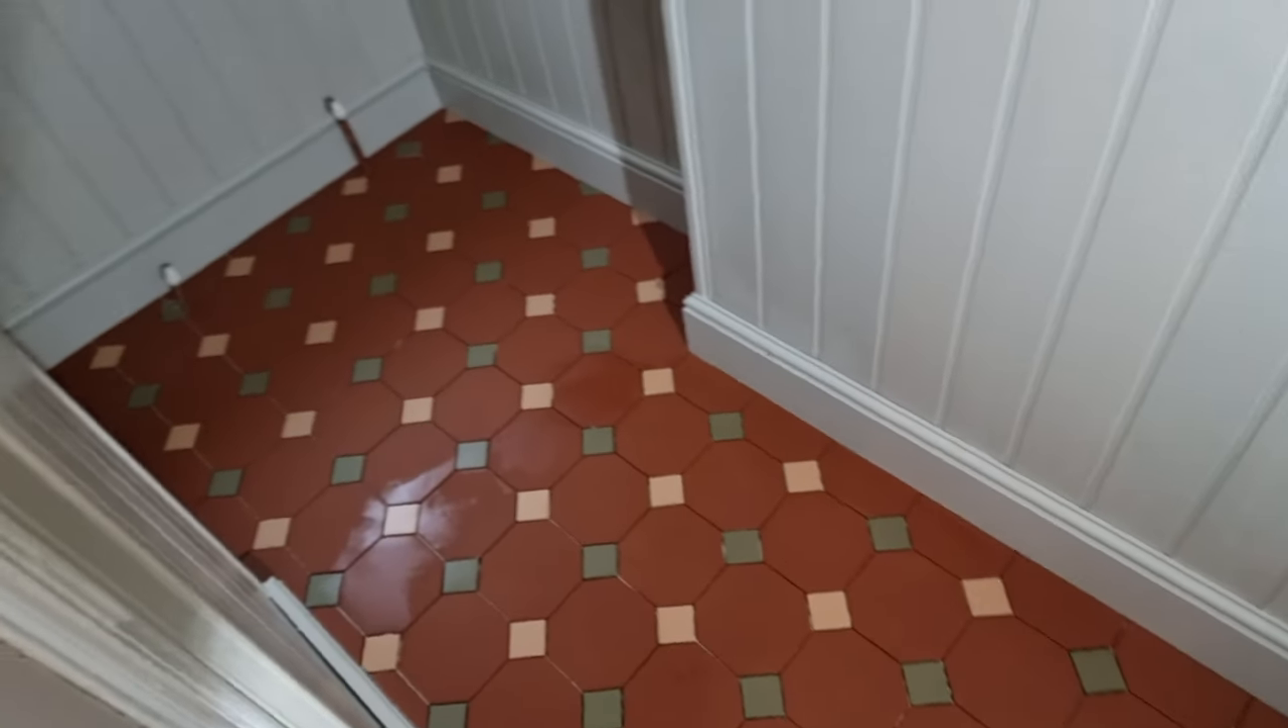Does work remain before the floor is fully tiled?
No.